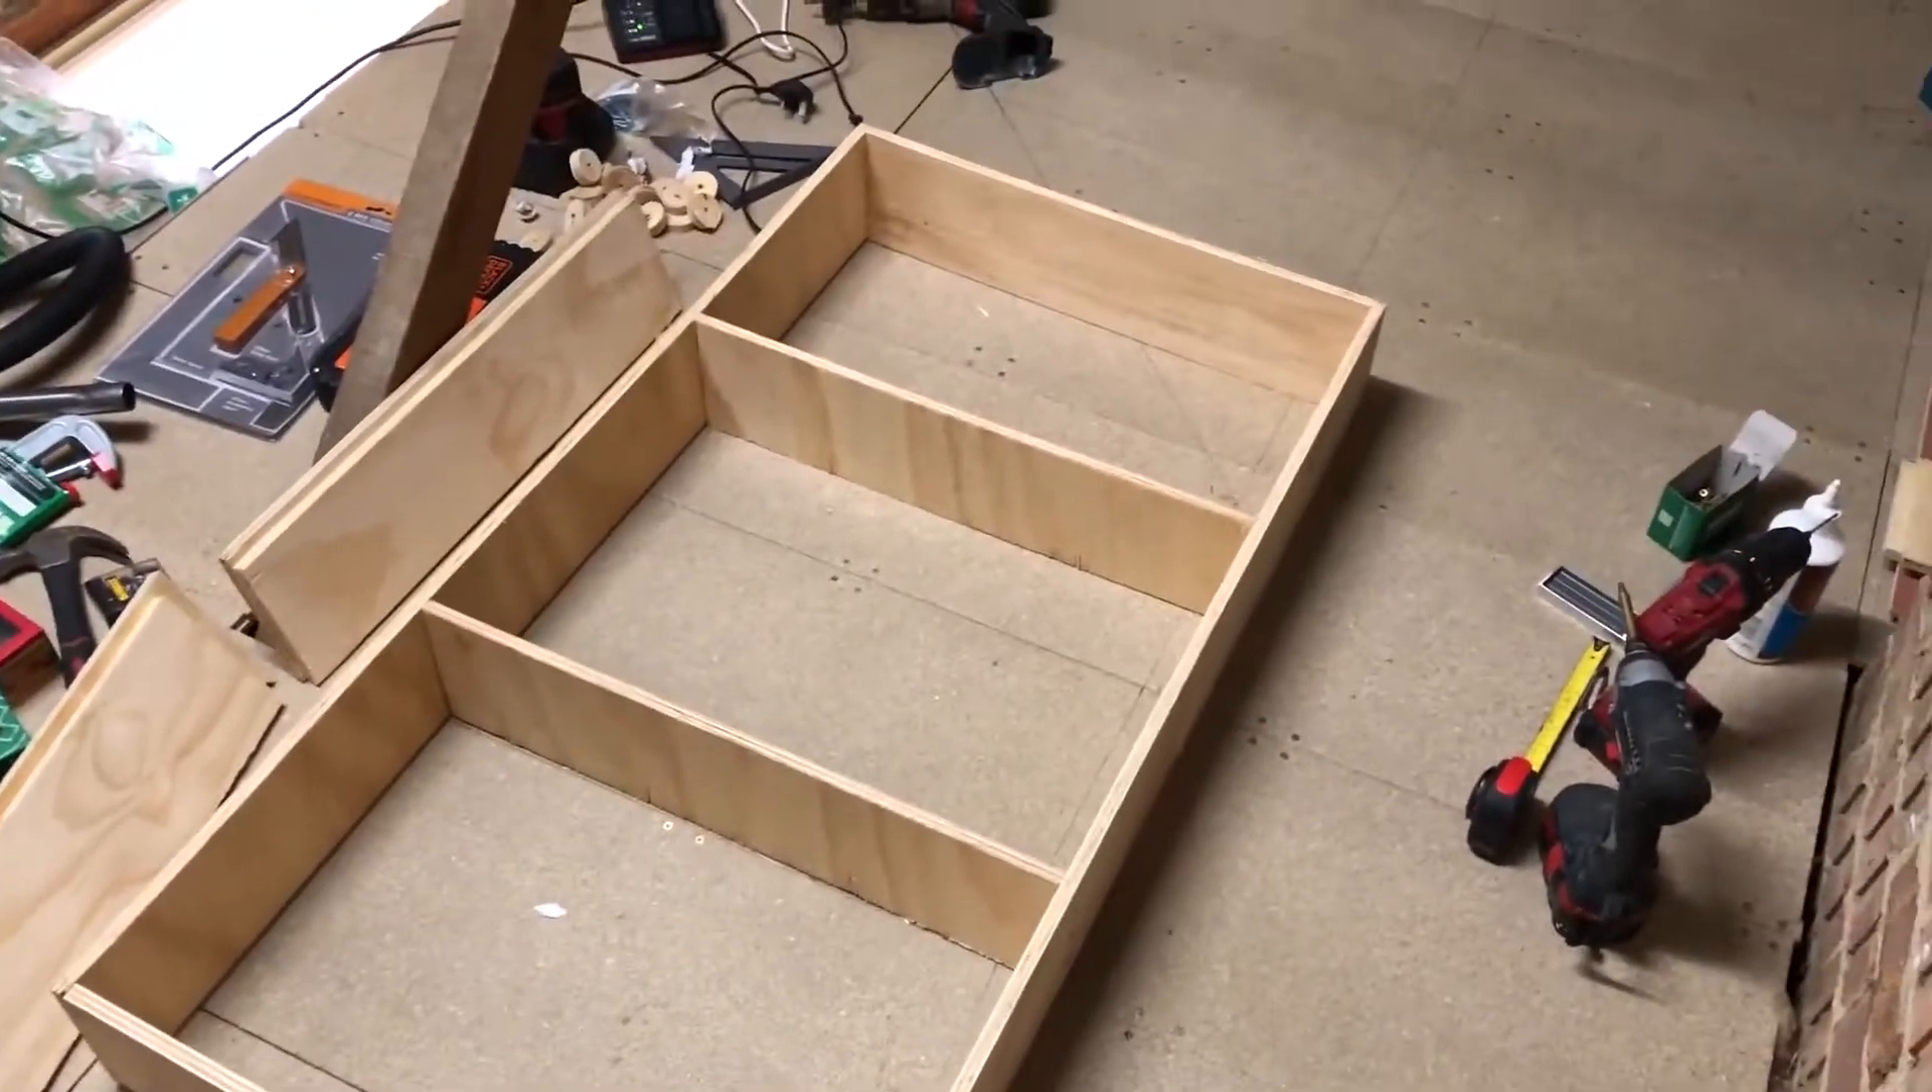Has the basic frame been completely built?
Yes.